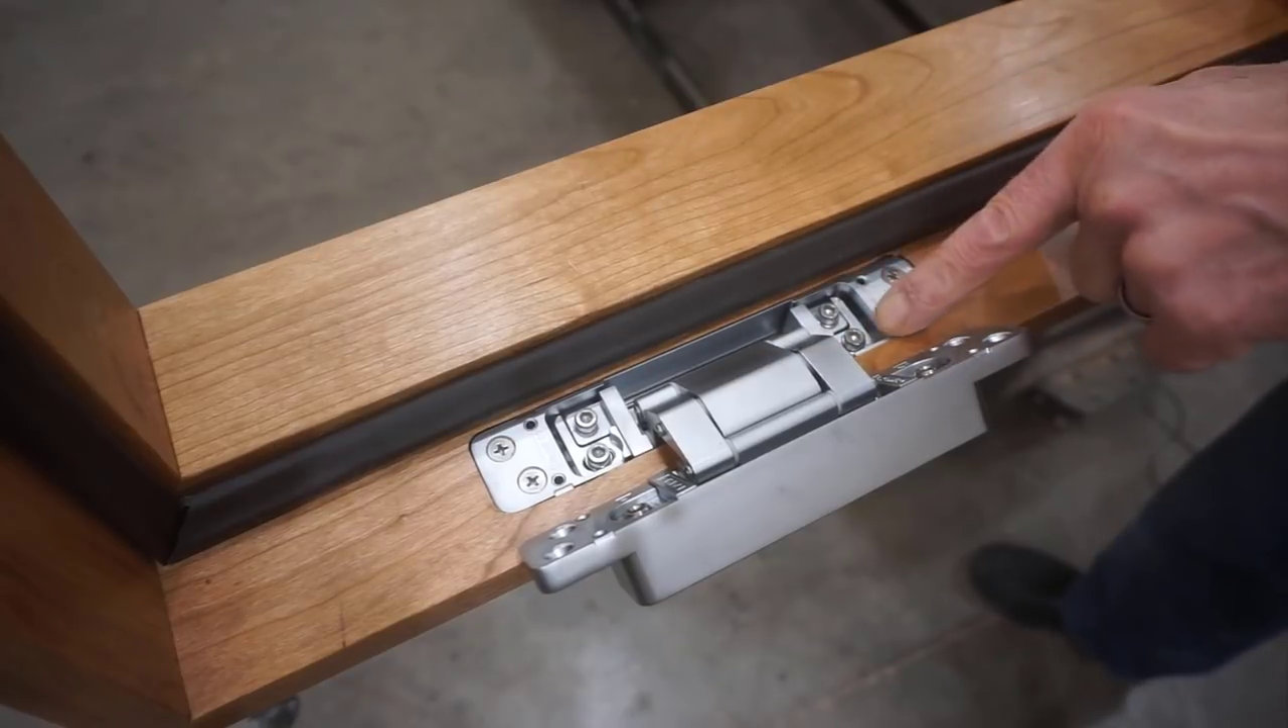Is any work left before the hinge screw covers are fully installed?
Yes.